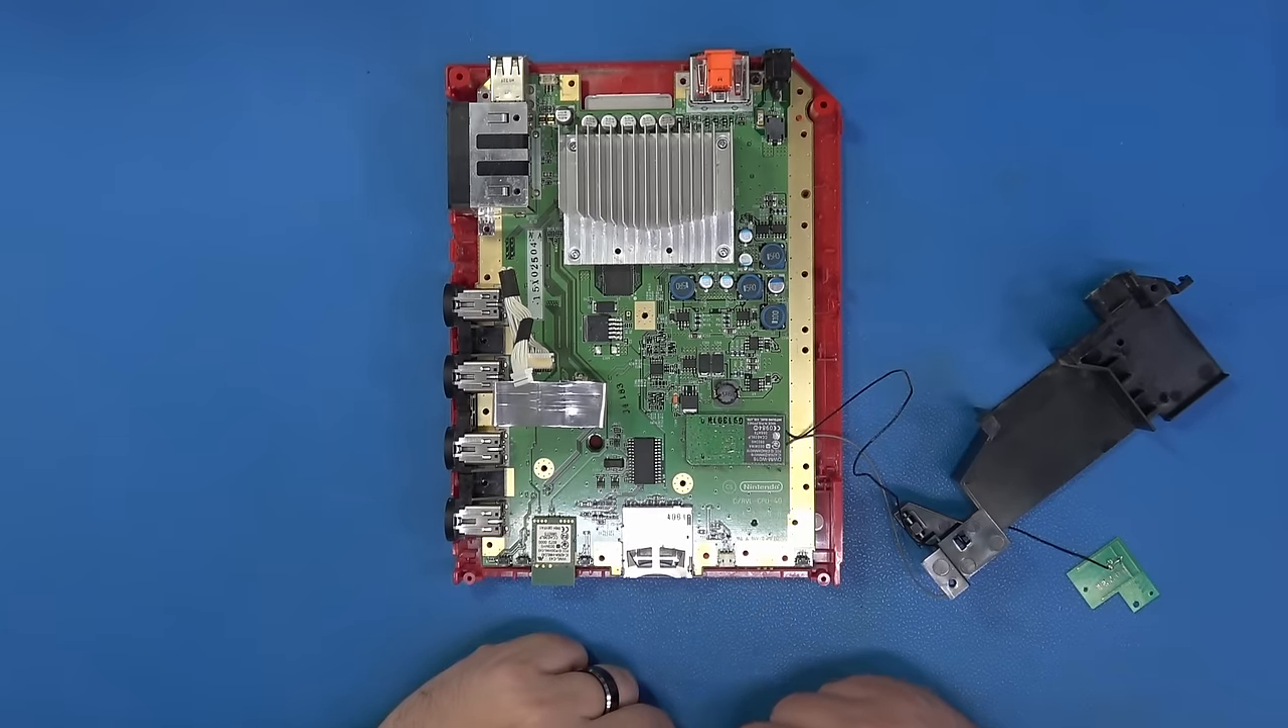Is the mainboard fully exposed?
Yes.